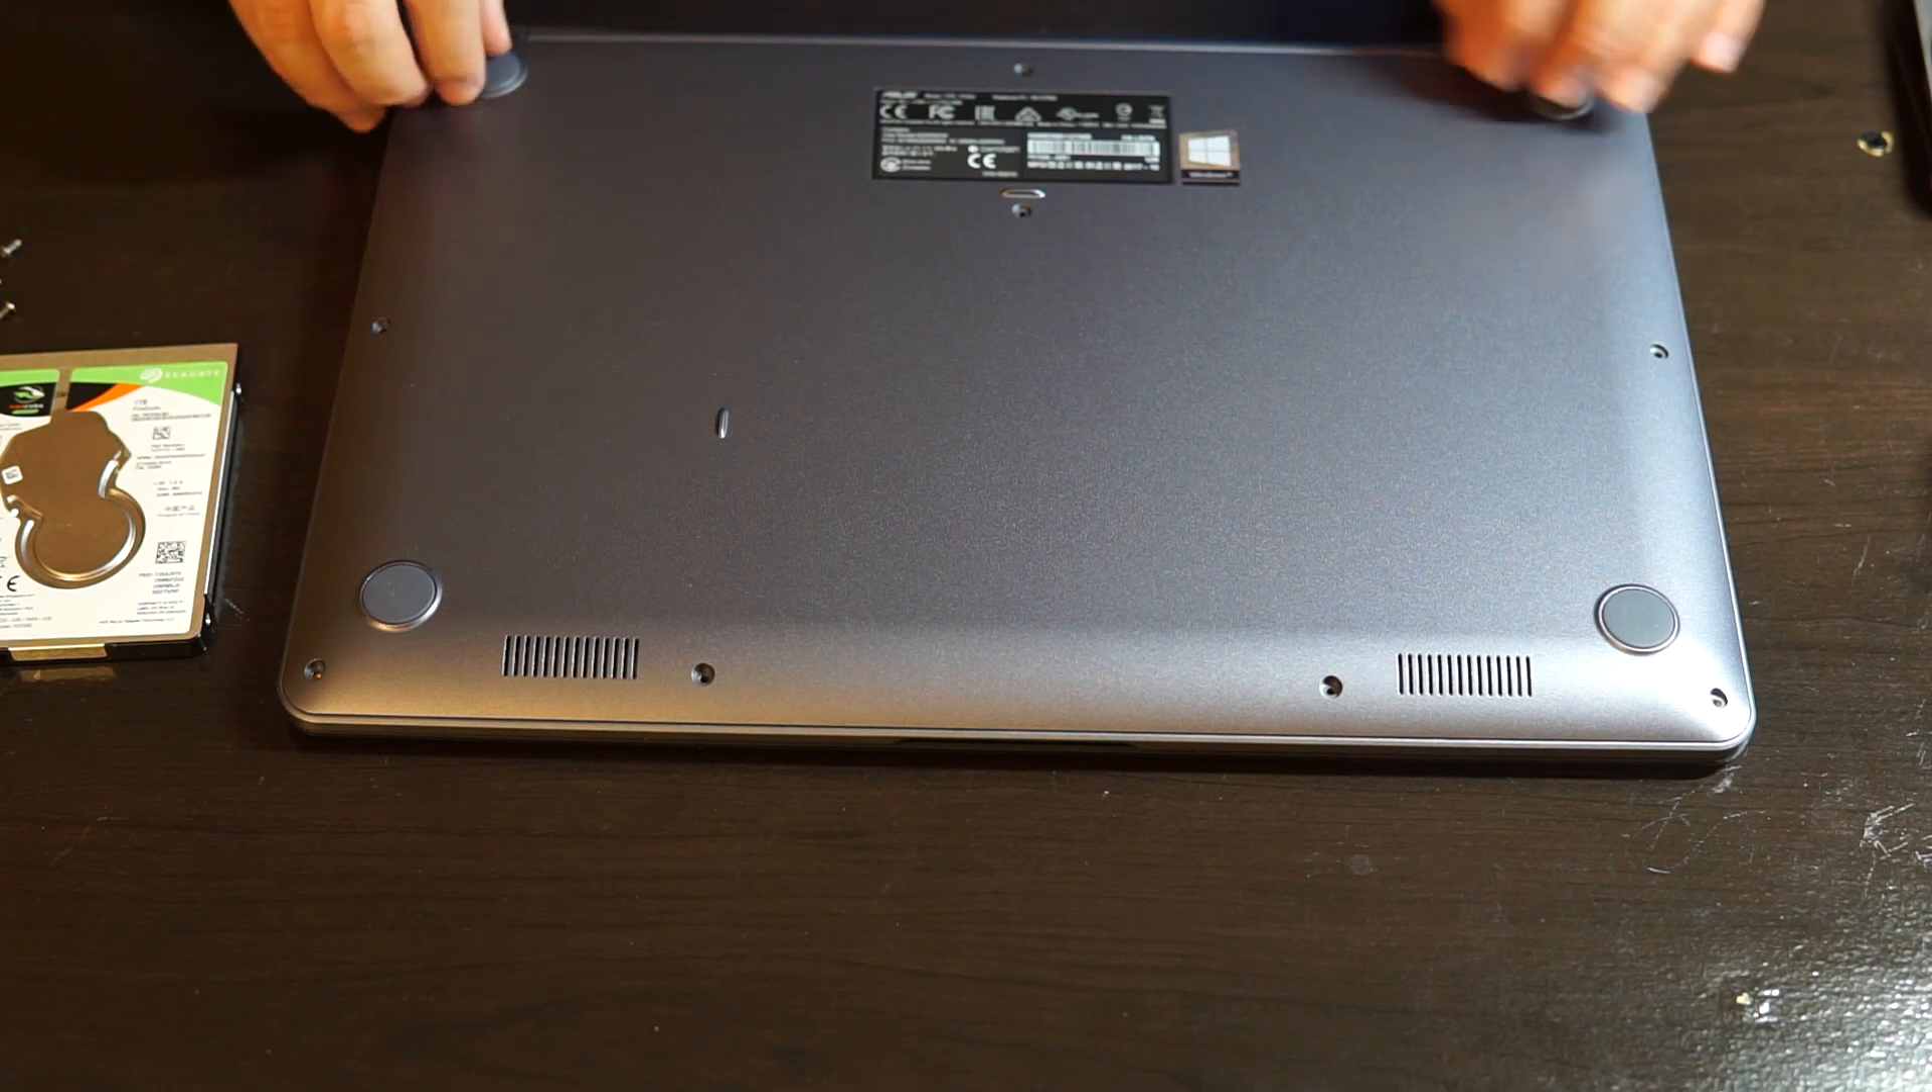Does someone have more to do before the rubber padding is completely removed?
Yes.